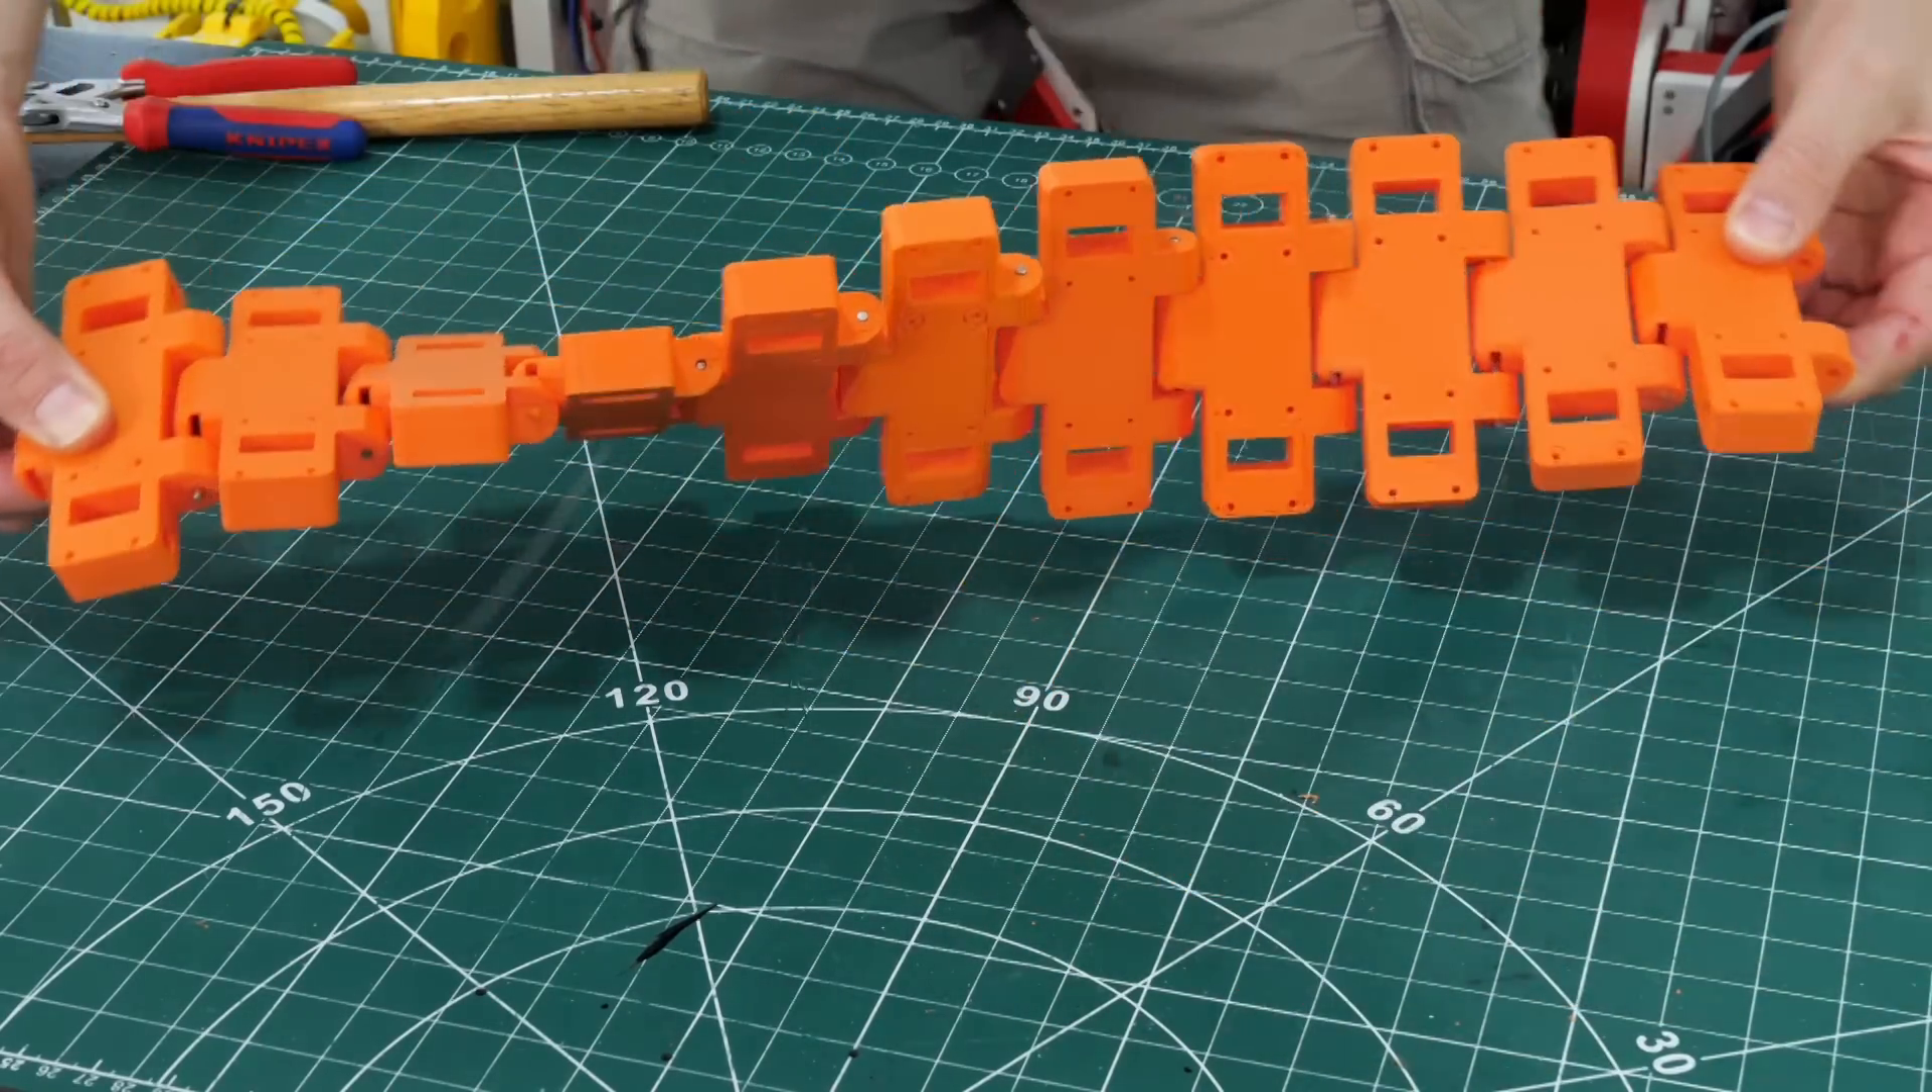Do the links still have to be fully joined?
No.